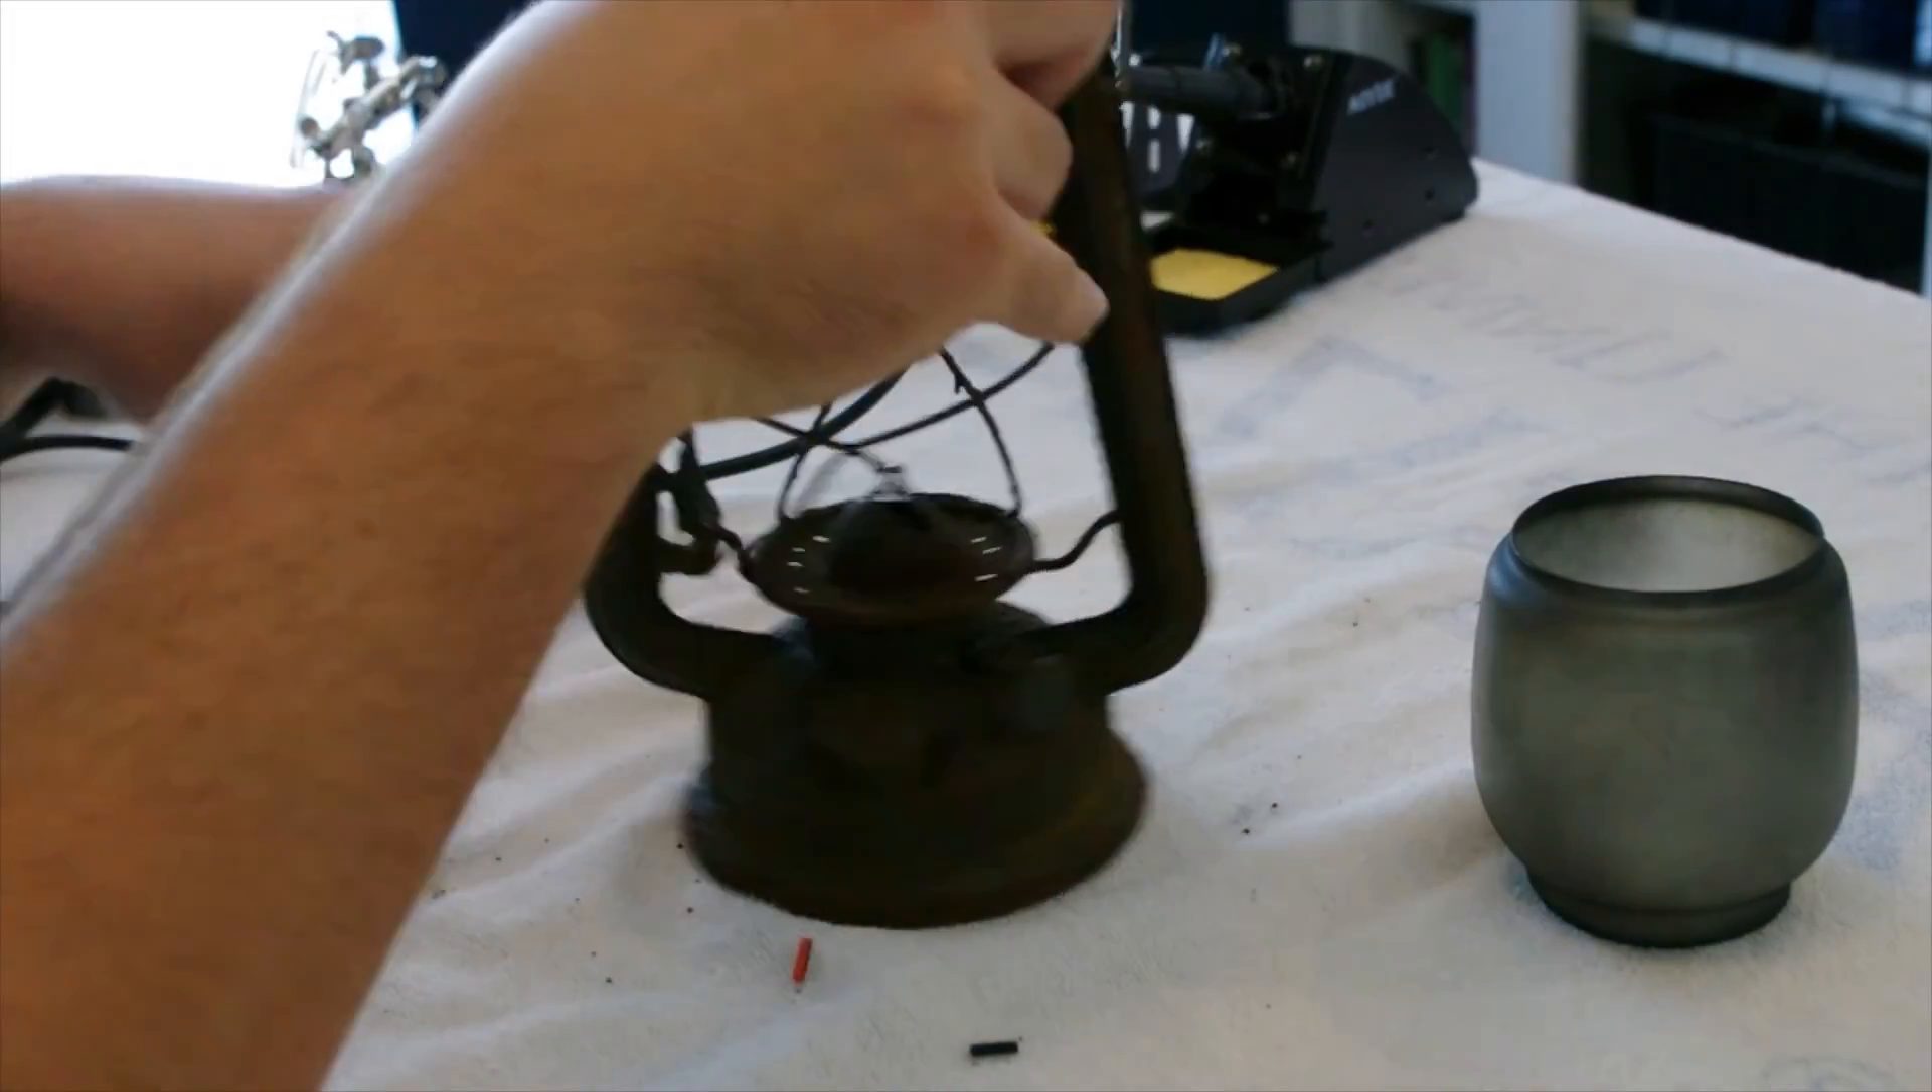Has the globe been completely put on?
No.